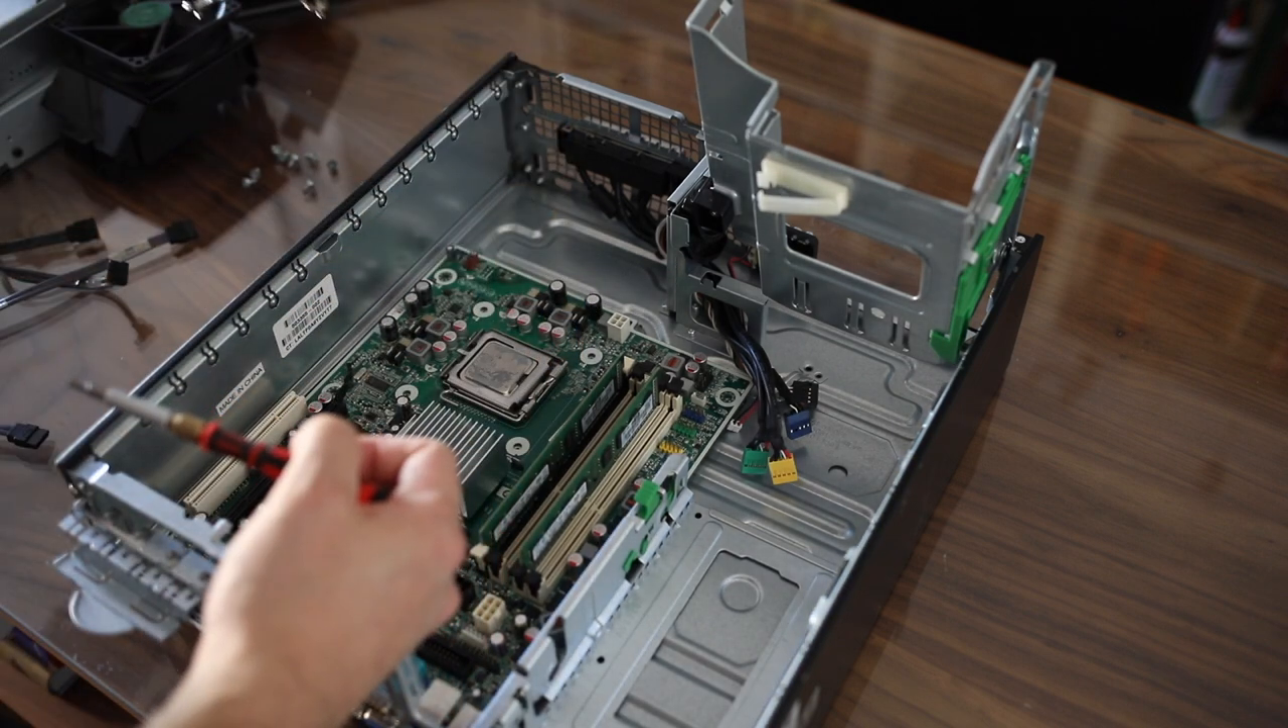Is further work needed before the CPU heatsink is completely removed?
No.